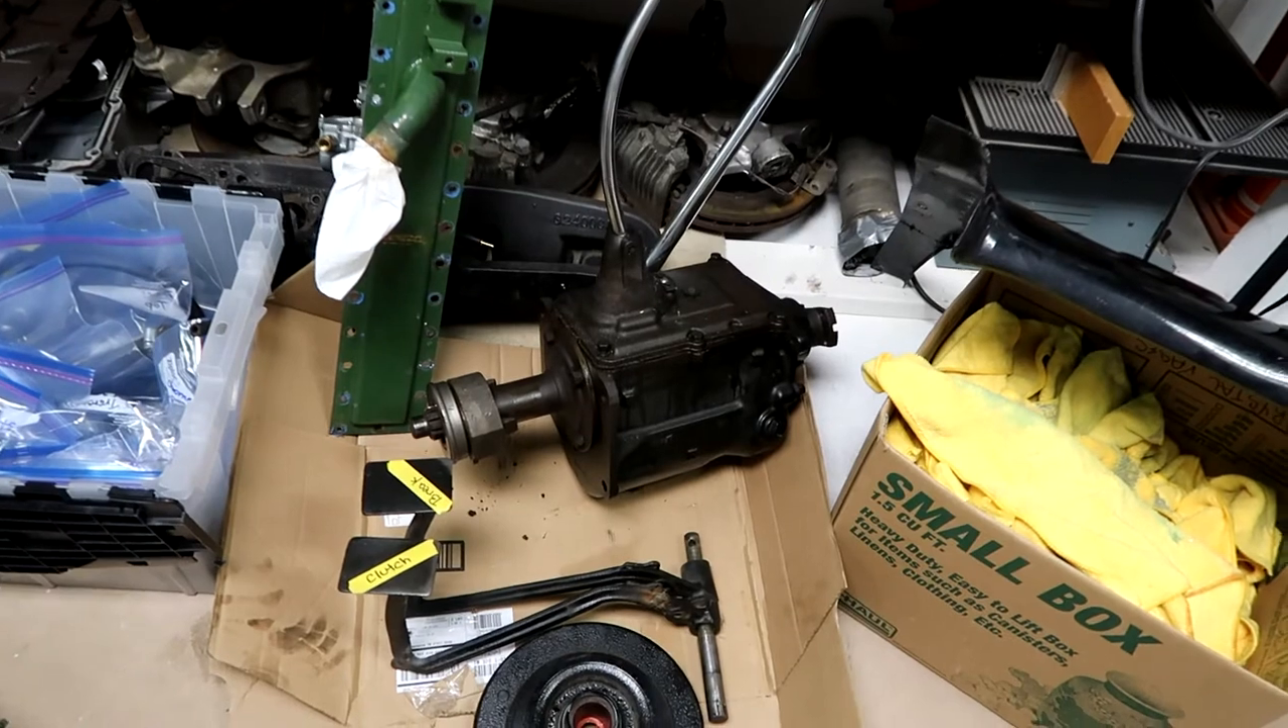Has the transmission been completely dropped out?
Yes.